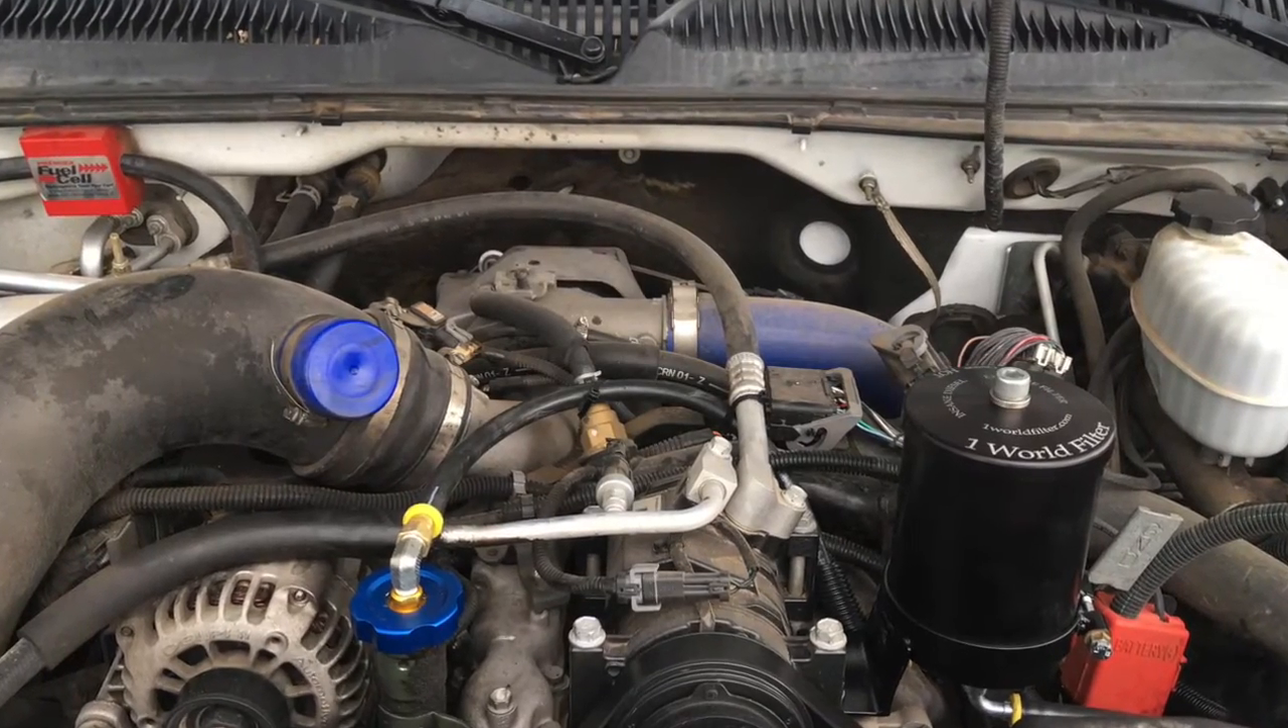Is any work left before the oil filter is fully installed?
No.